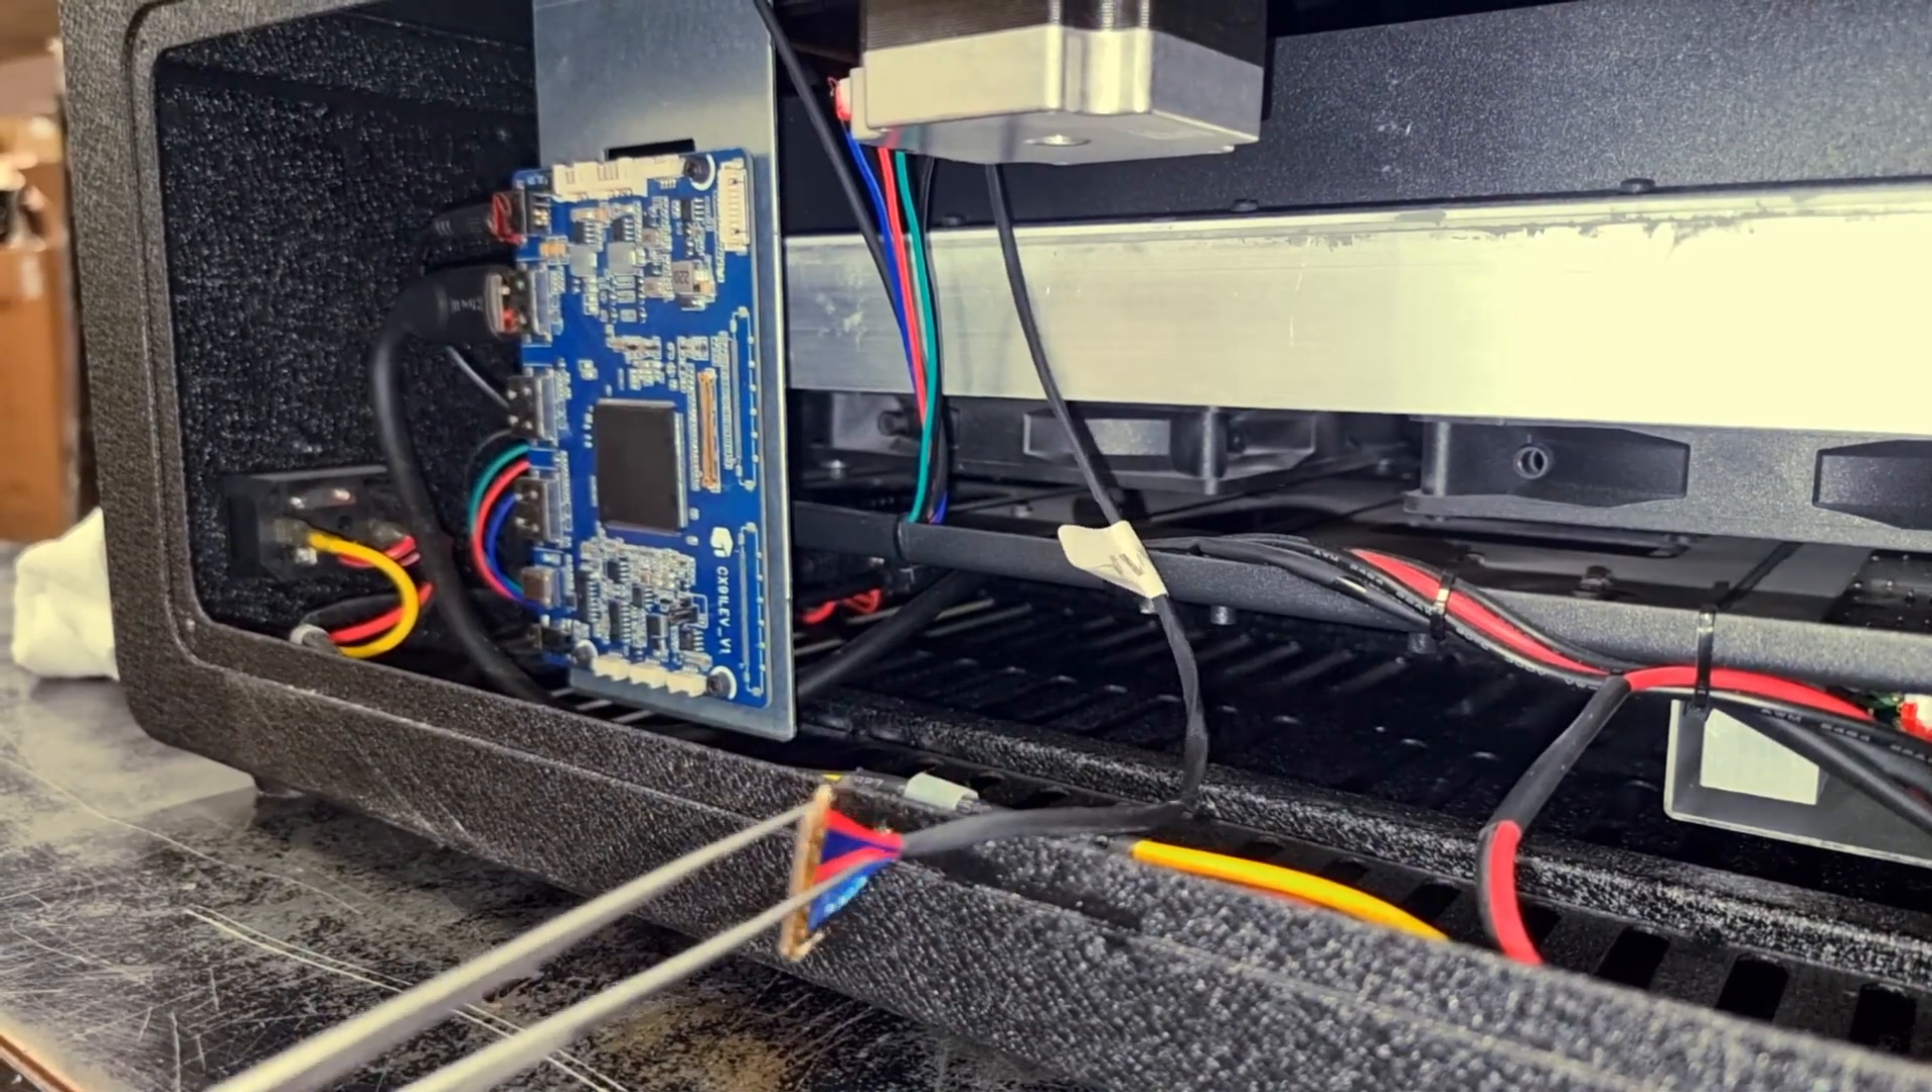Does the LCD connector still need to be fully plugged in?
Yes.